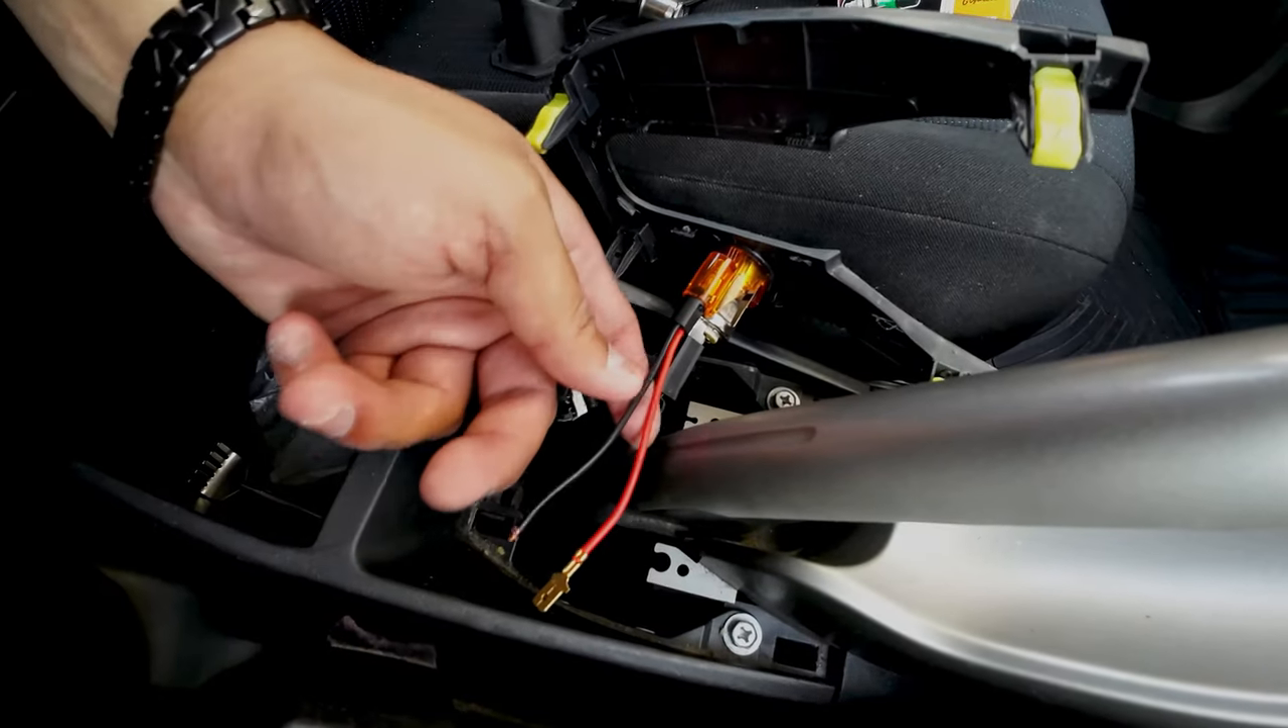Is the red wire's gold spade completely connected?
No.